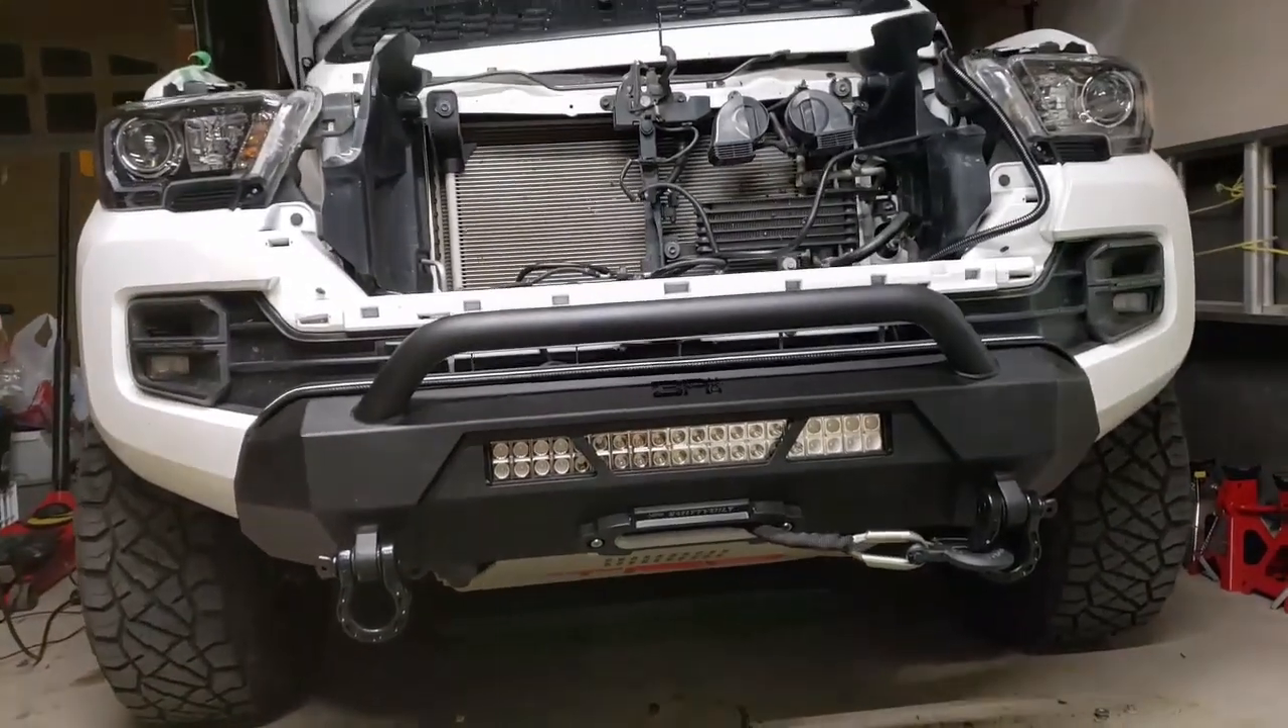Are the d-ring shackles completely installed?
Yes.